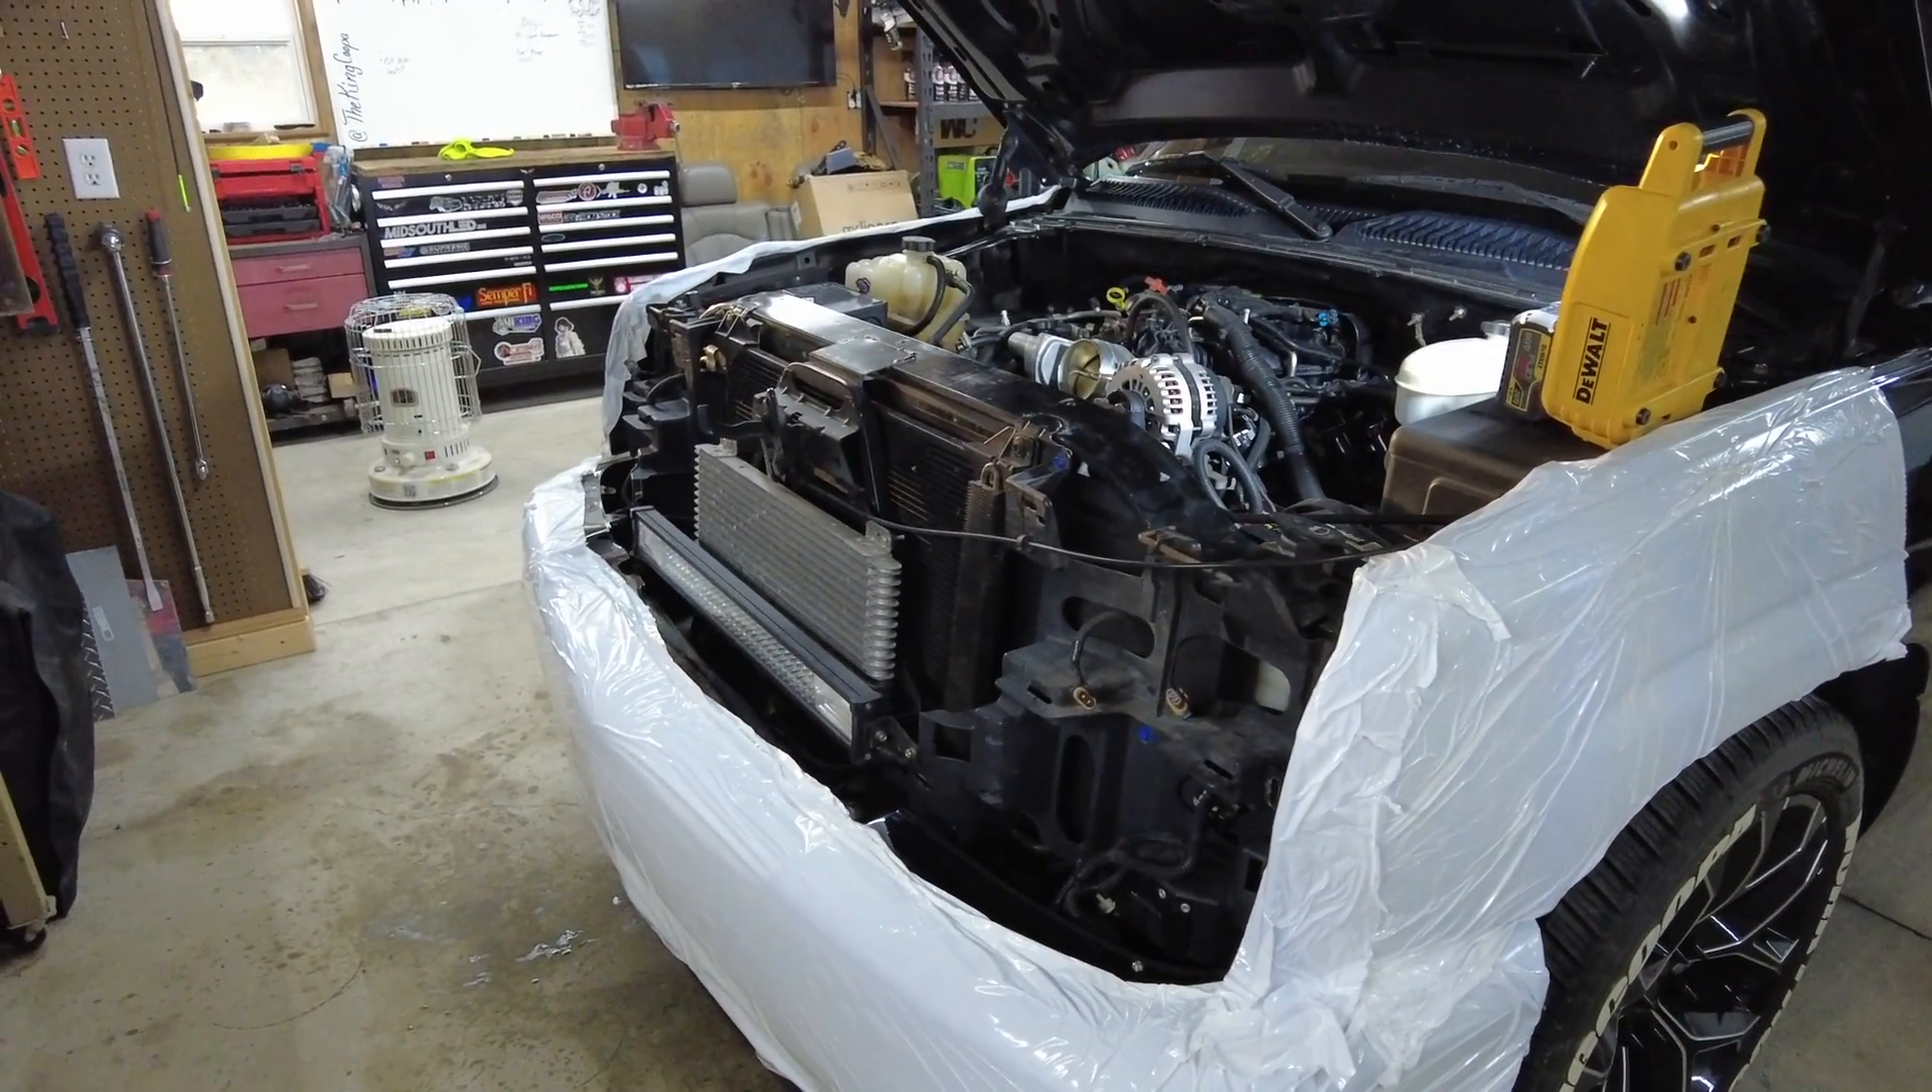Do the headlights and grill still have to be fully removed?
No.